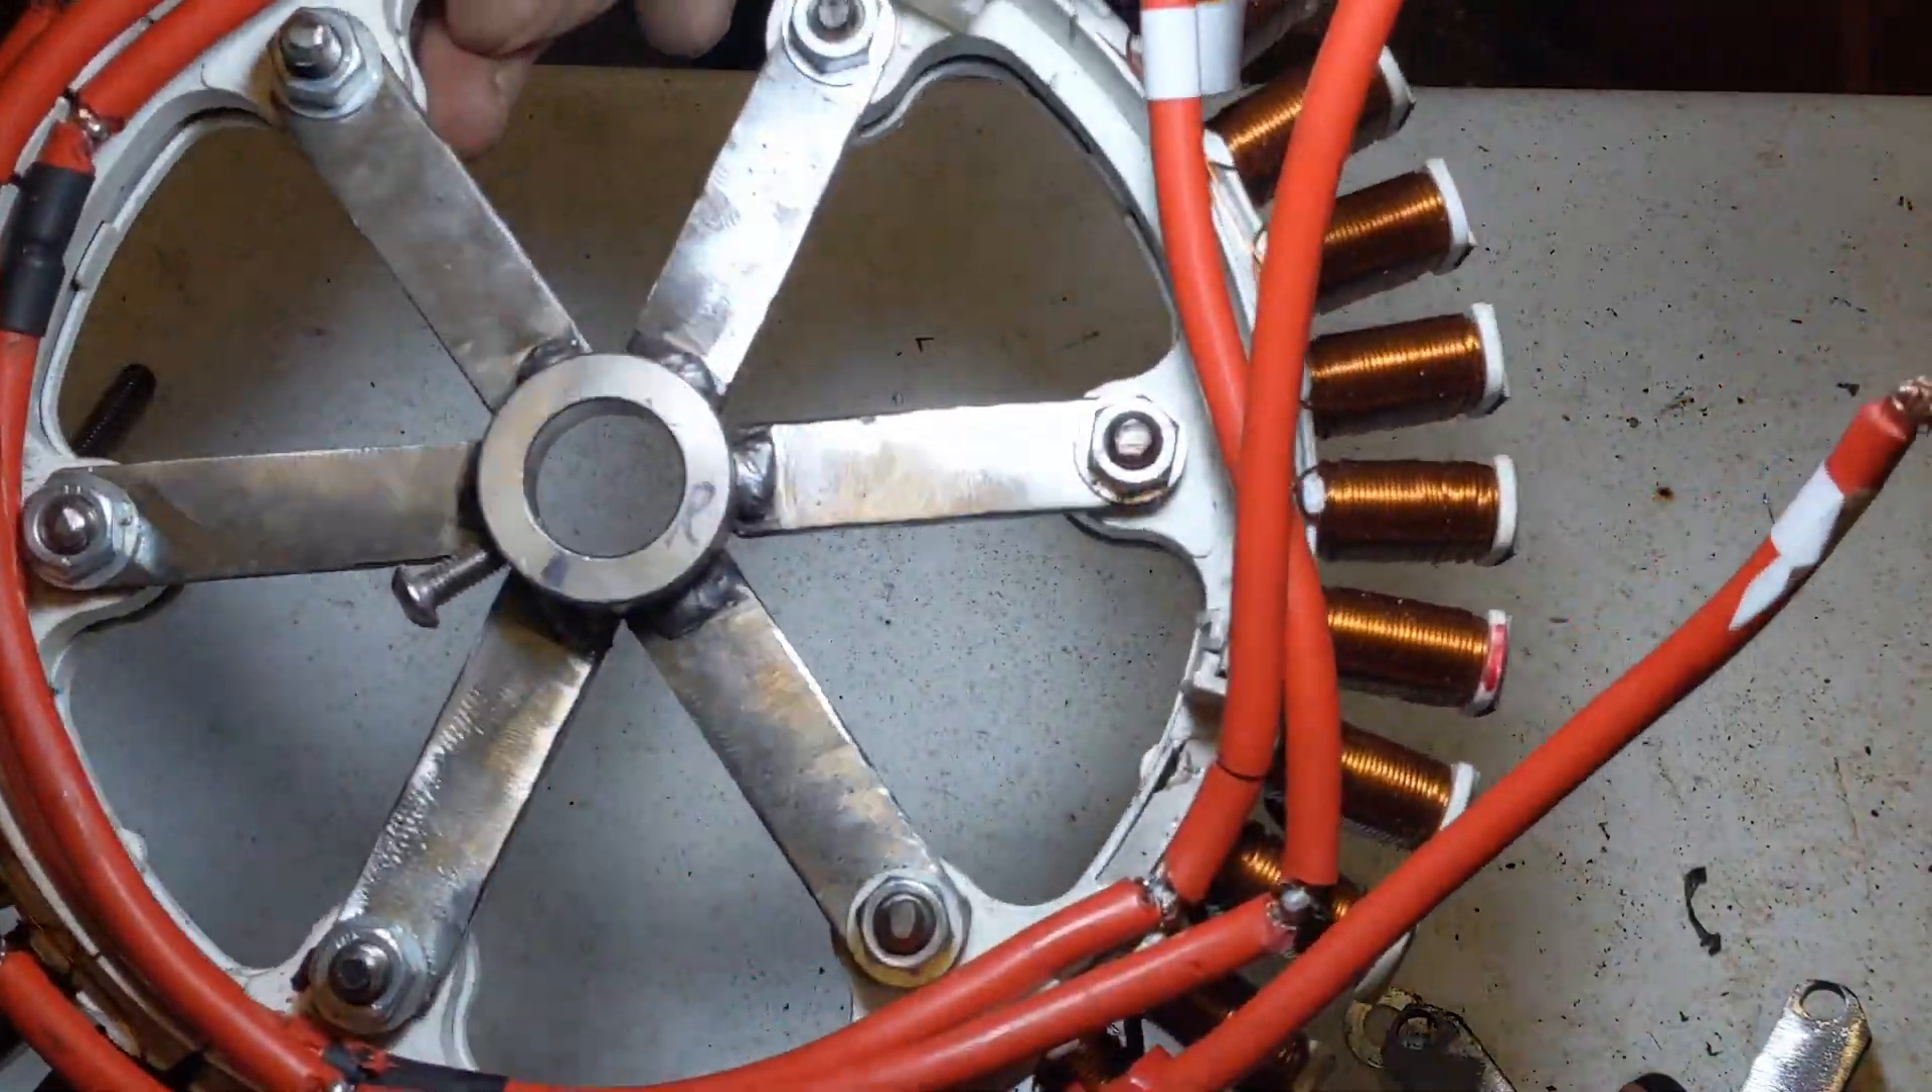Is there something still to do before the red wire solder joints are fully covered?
Yes.